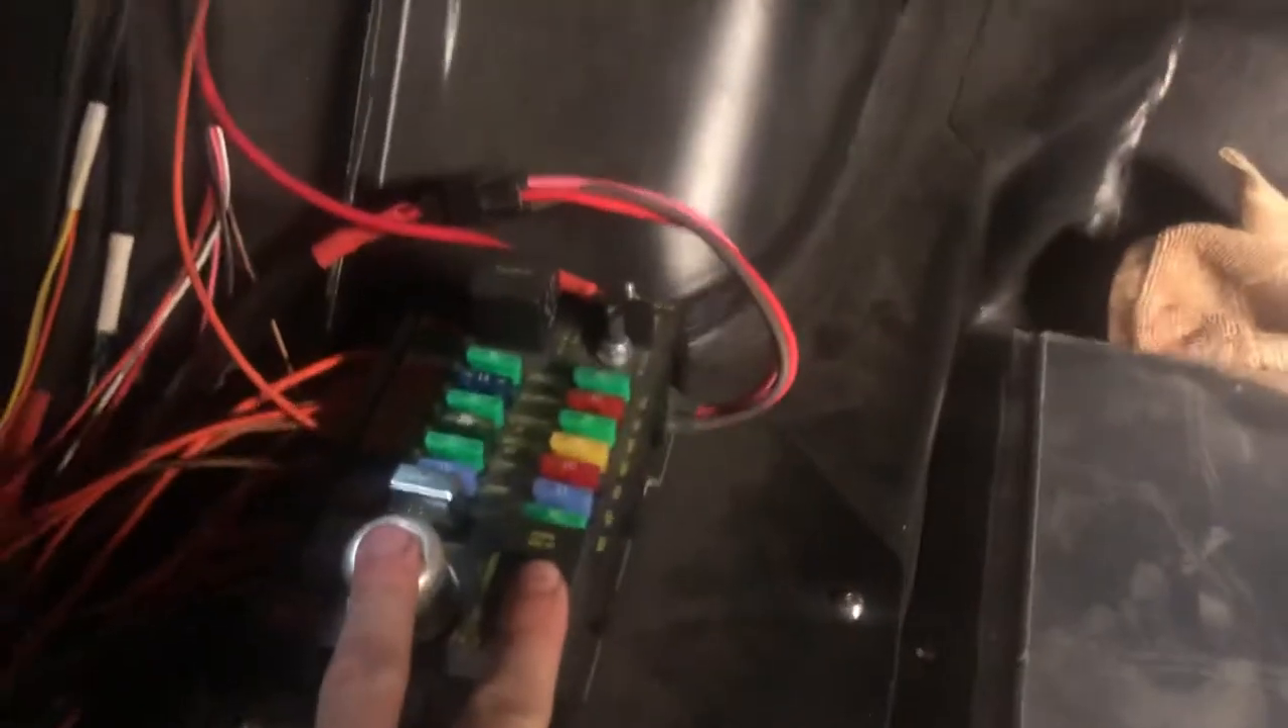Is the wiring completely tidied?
No.